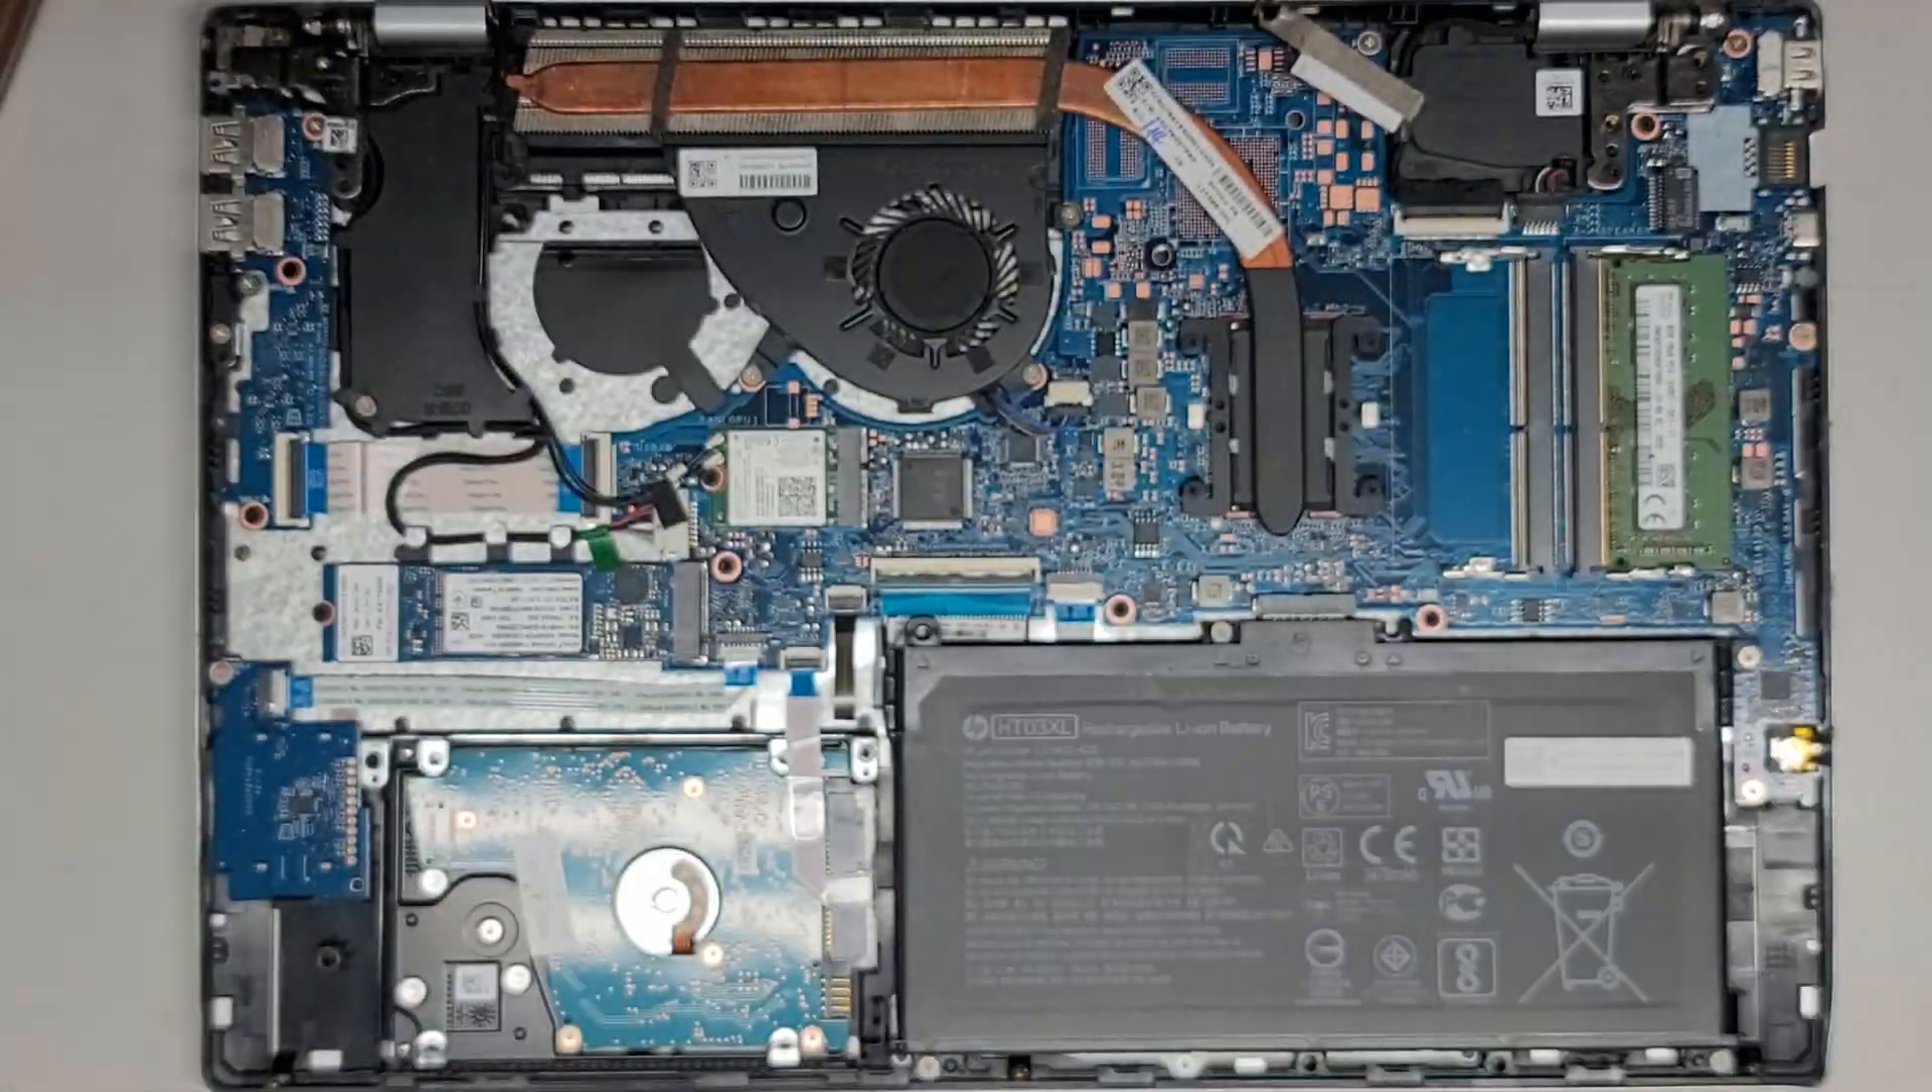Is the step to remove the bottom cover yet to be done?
No.